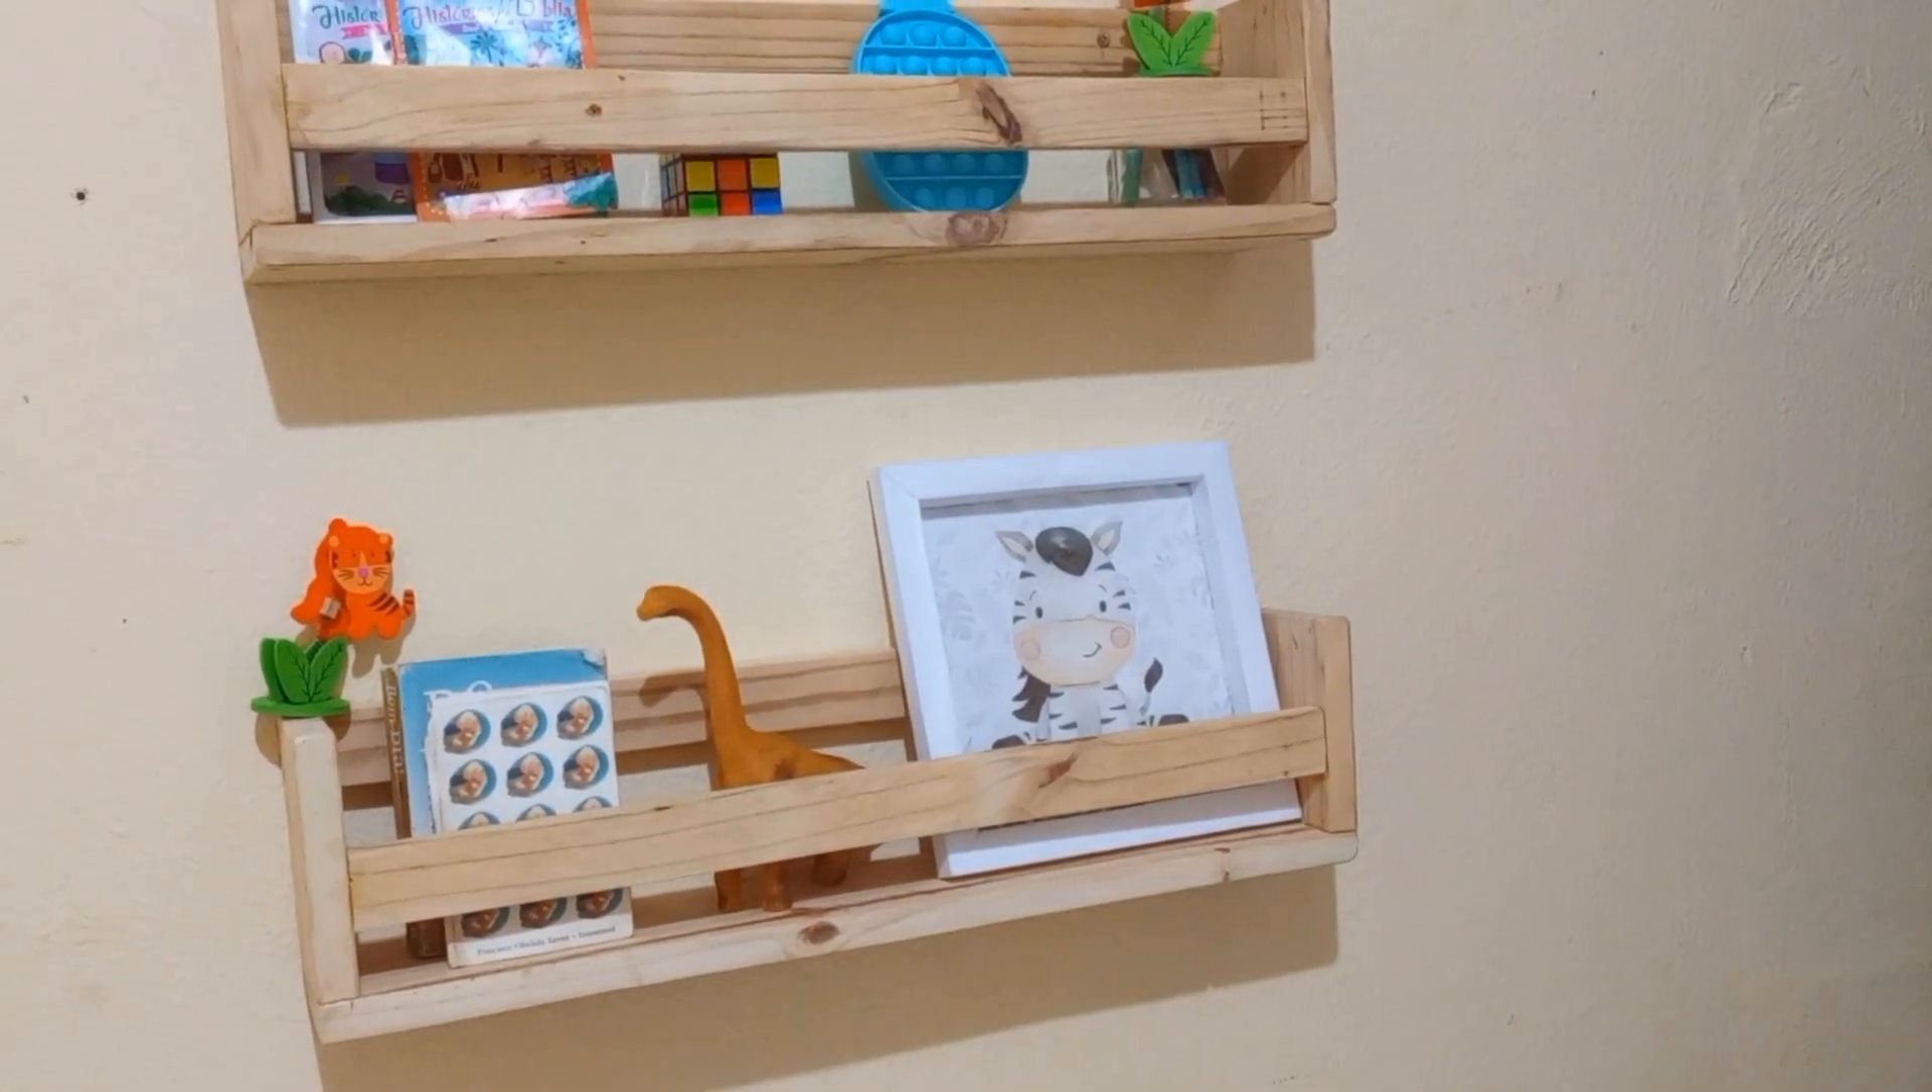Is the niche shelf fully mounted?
Yes.